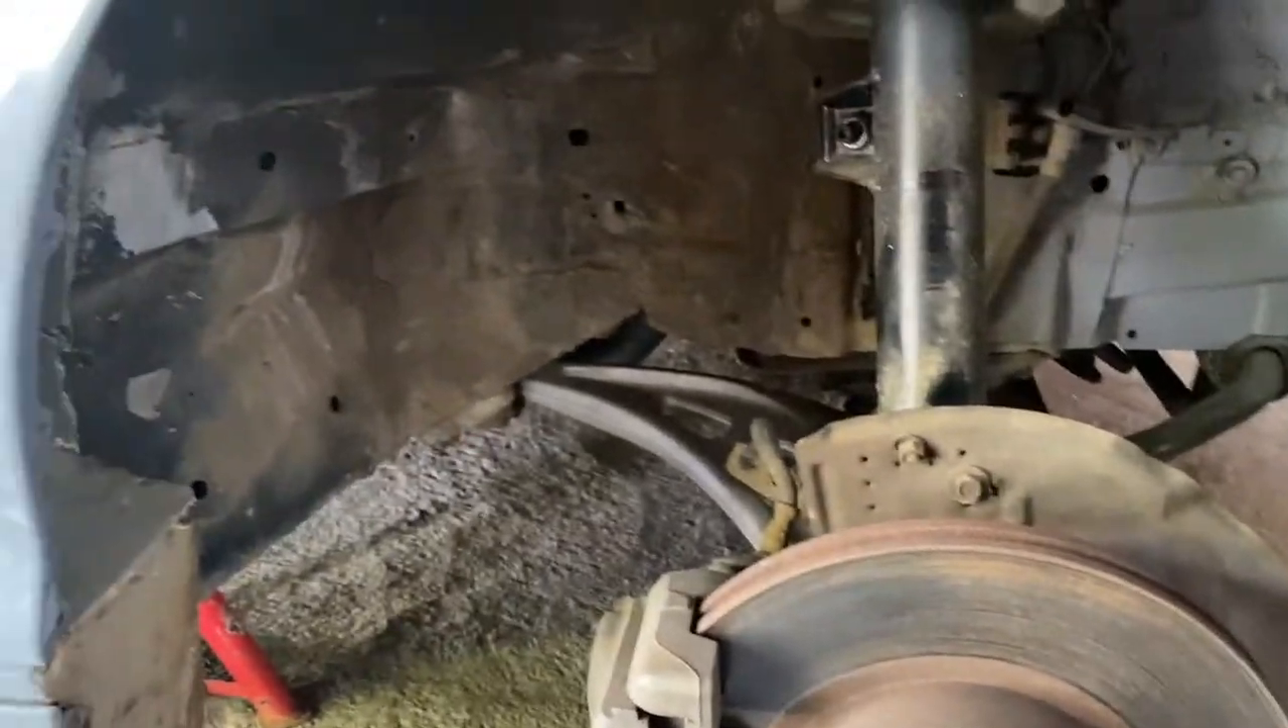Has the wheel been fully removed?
Yes.